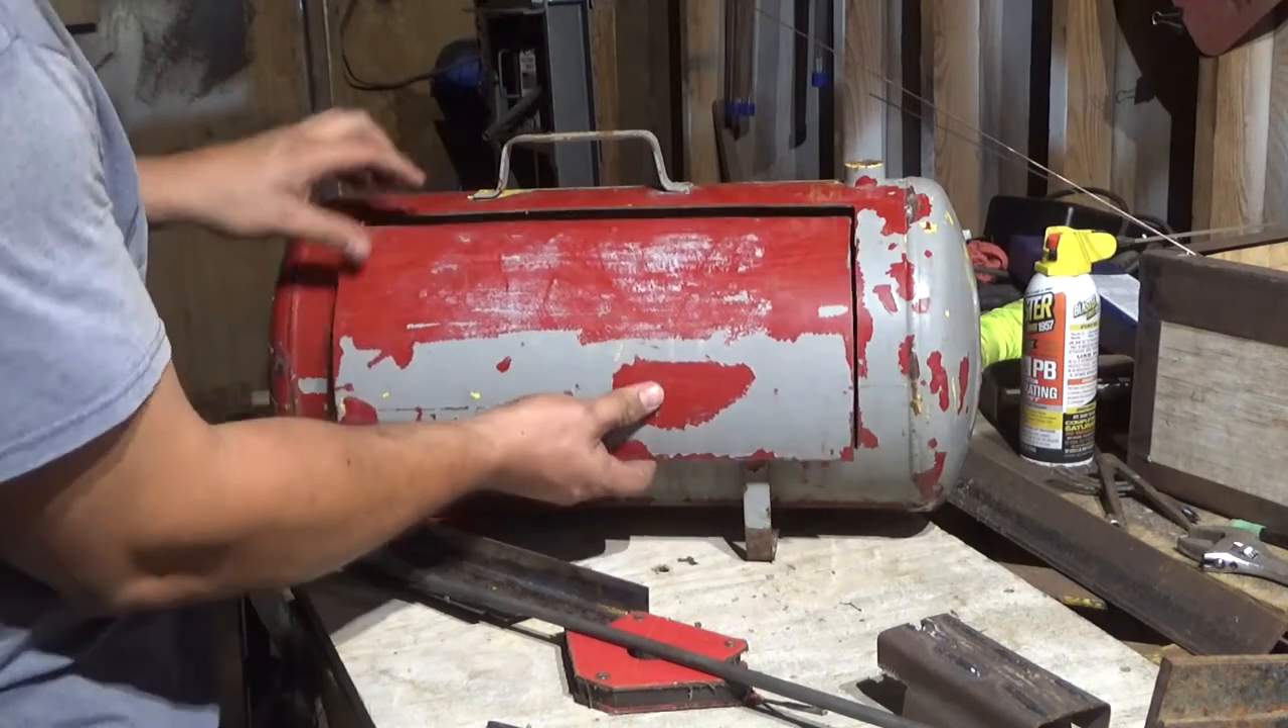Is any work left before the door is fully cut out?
No.